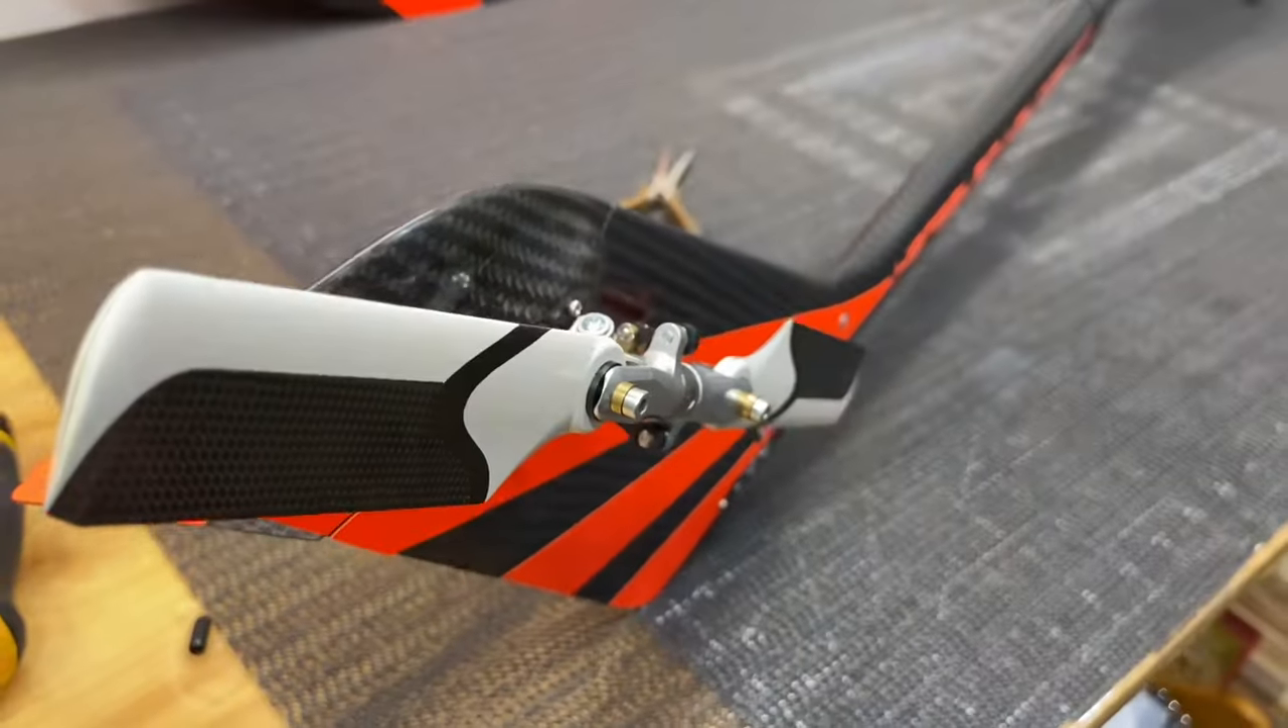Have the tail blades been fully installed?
Yes.